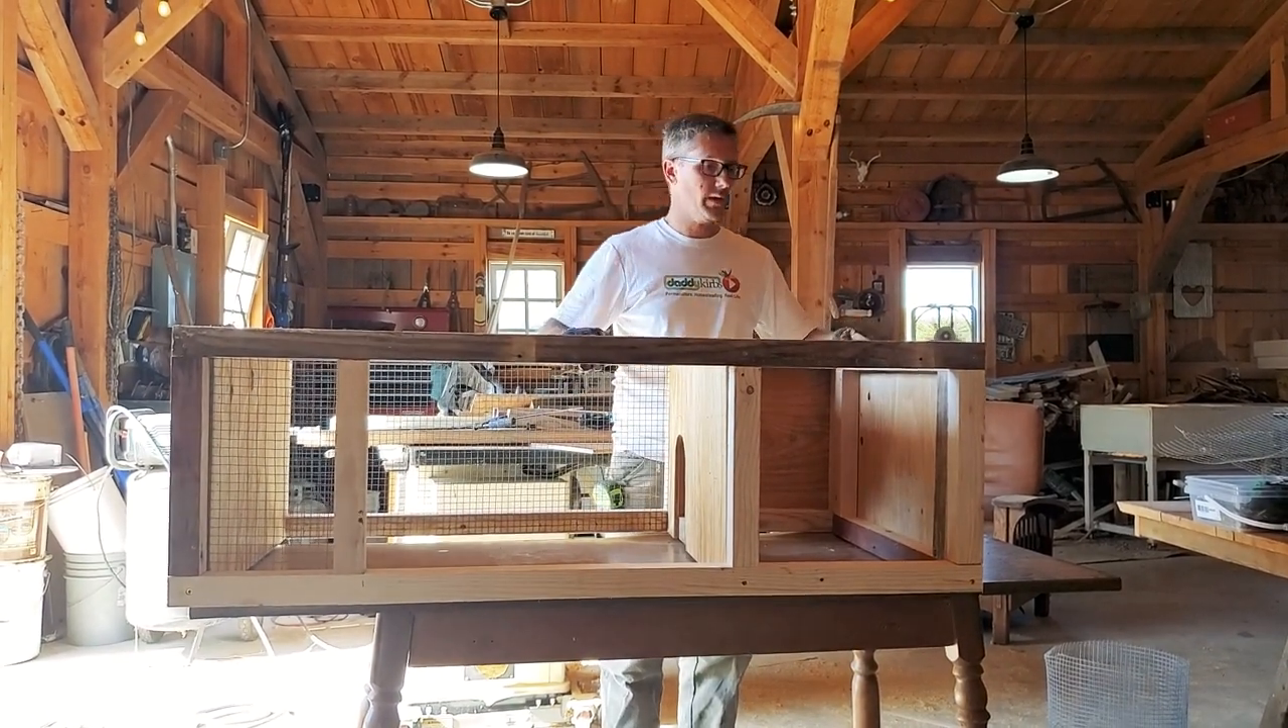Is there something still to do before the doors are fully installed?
Yes.